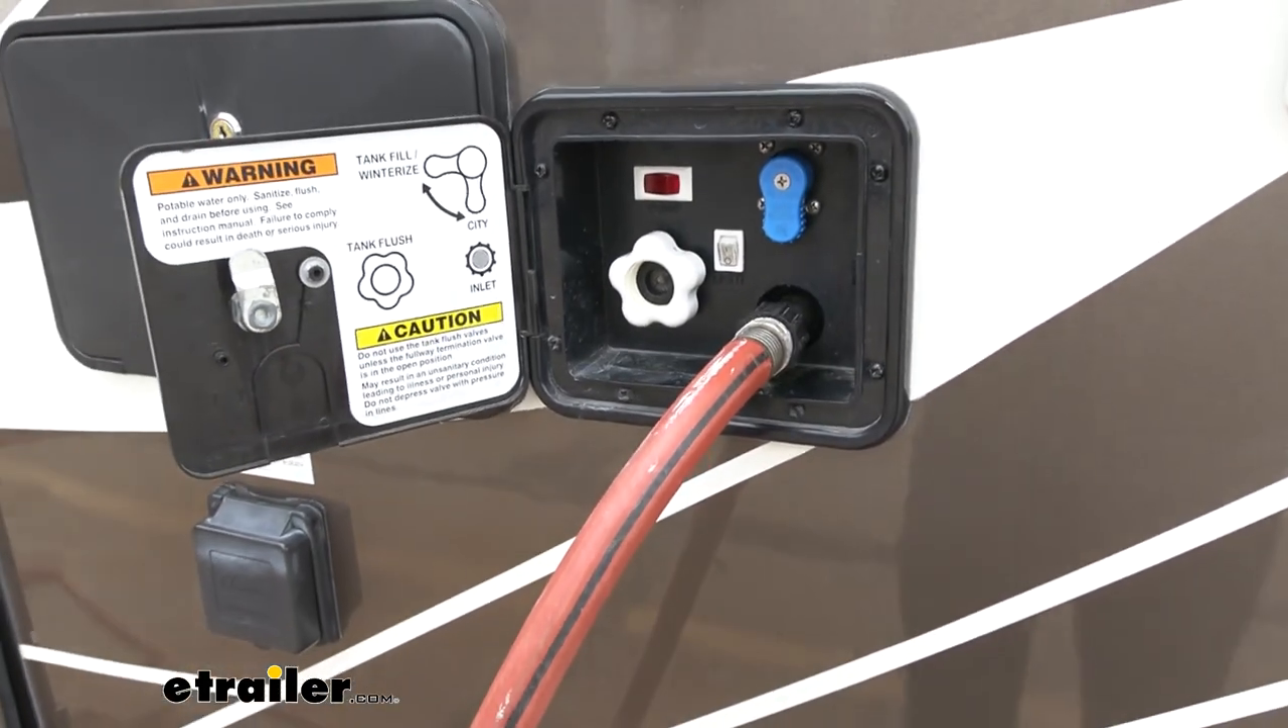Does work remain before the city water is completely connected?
No.